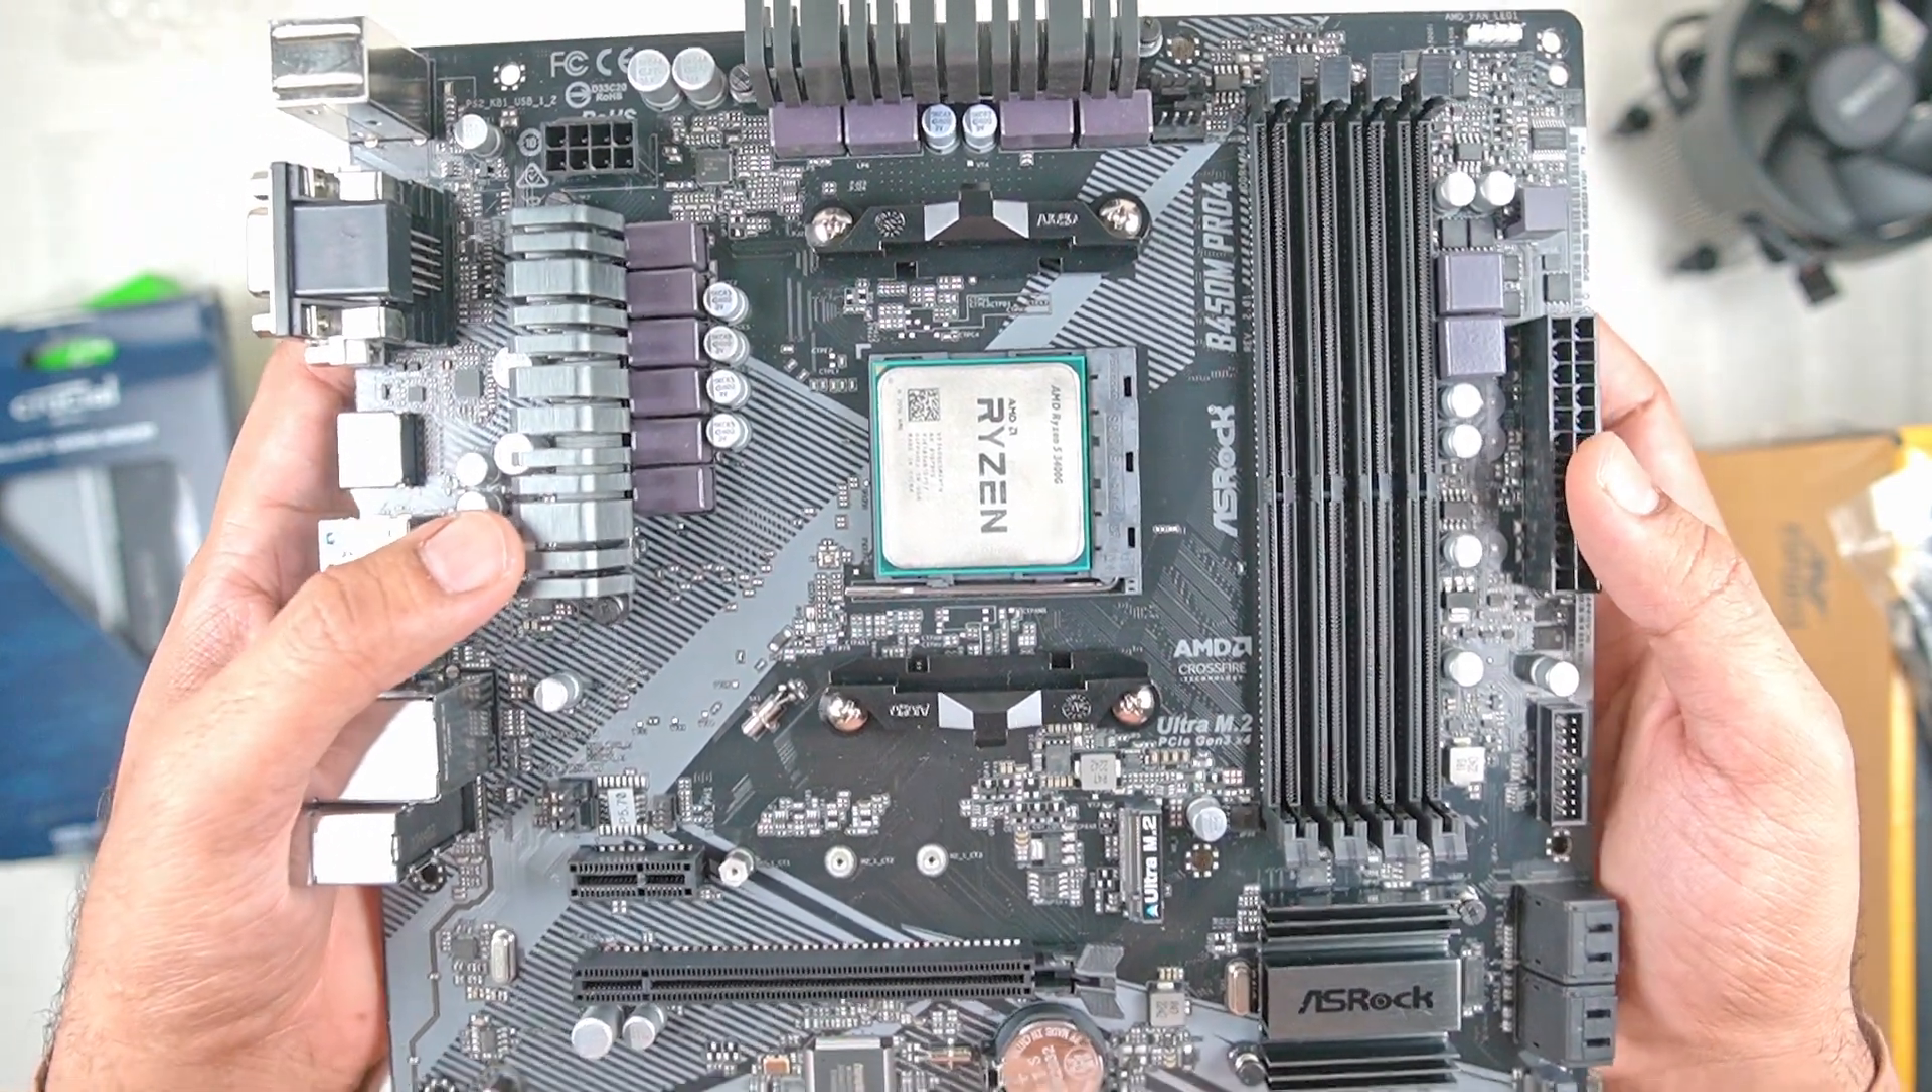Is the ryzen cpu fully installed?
Yes.